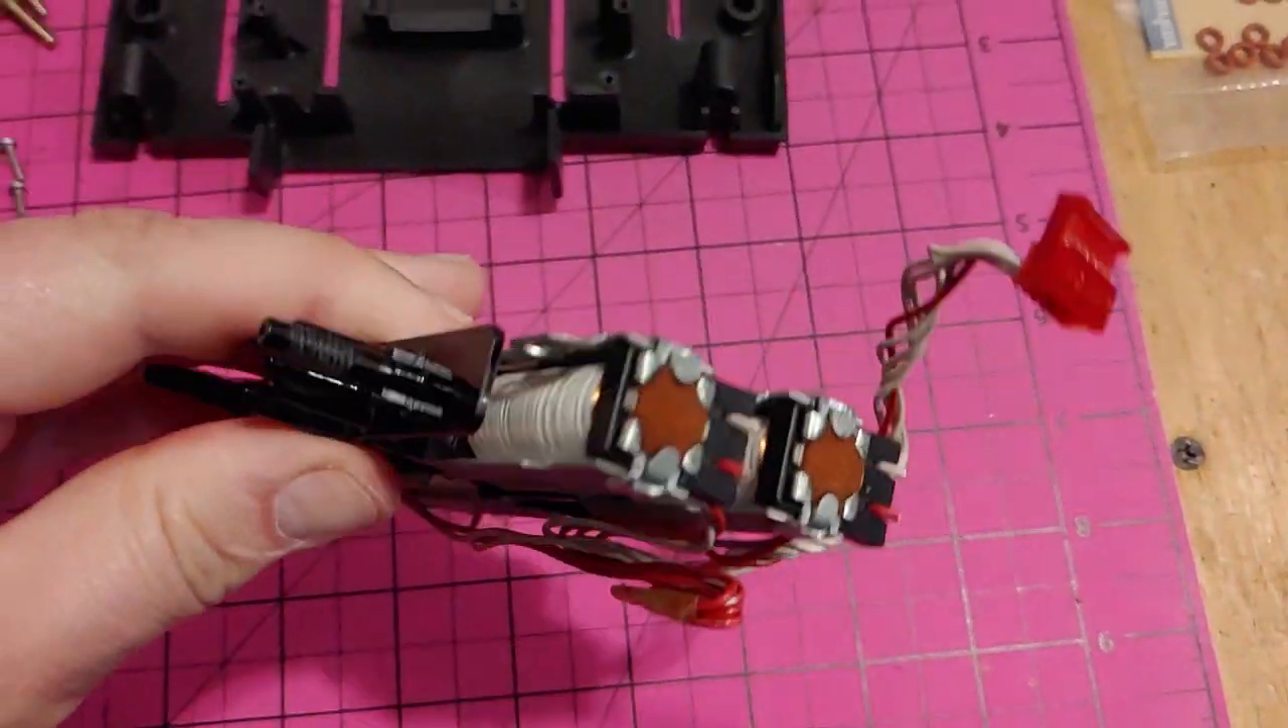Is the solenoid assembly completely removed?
Yes.